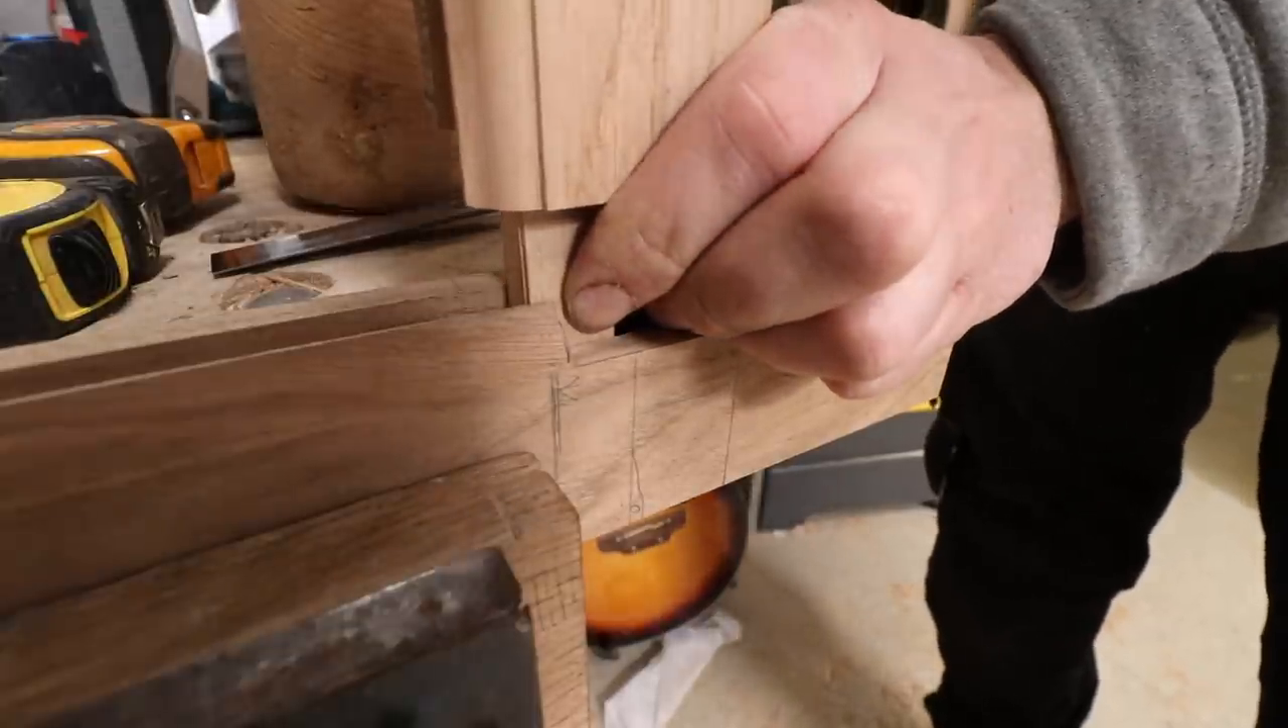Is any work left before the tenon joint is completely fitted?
Yes.